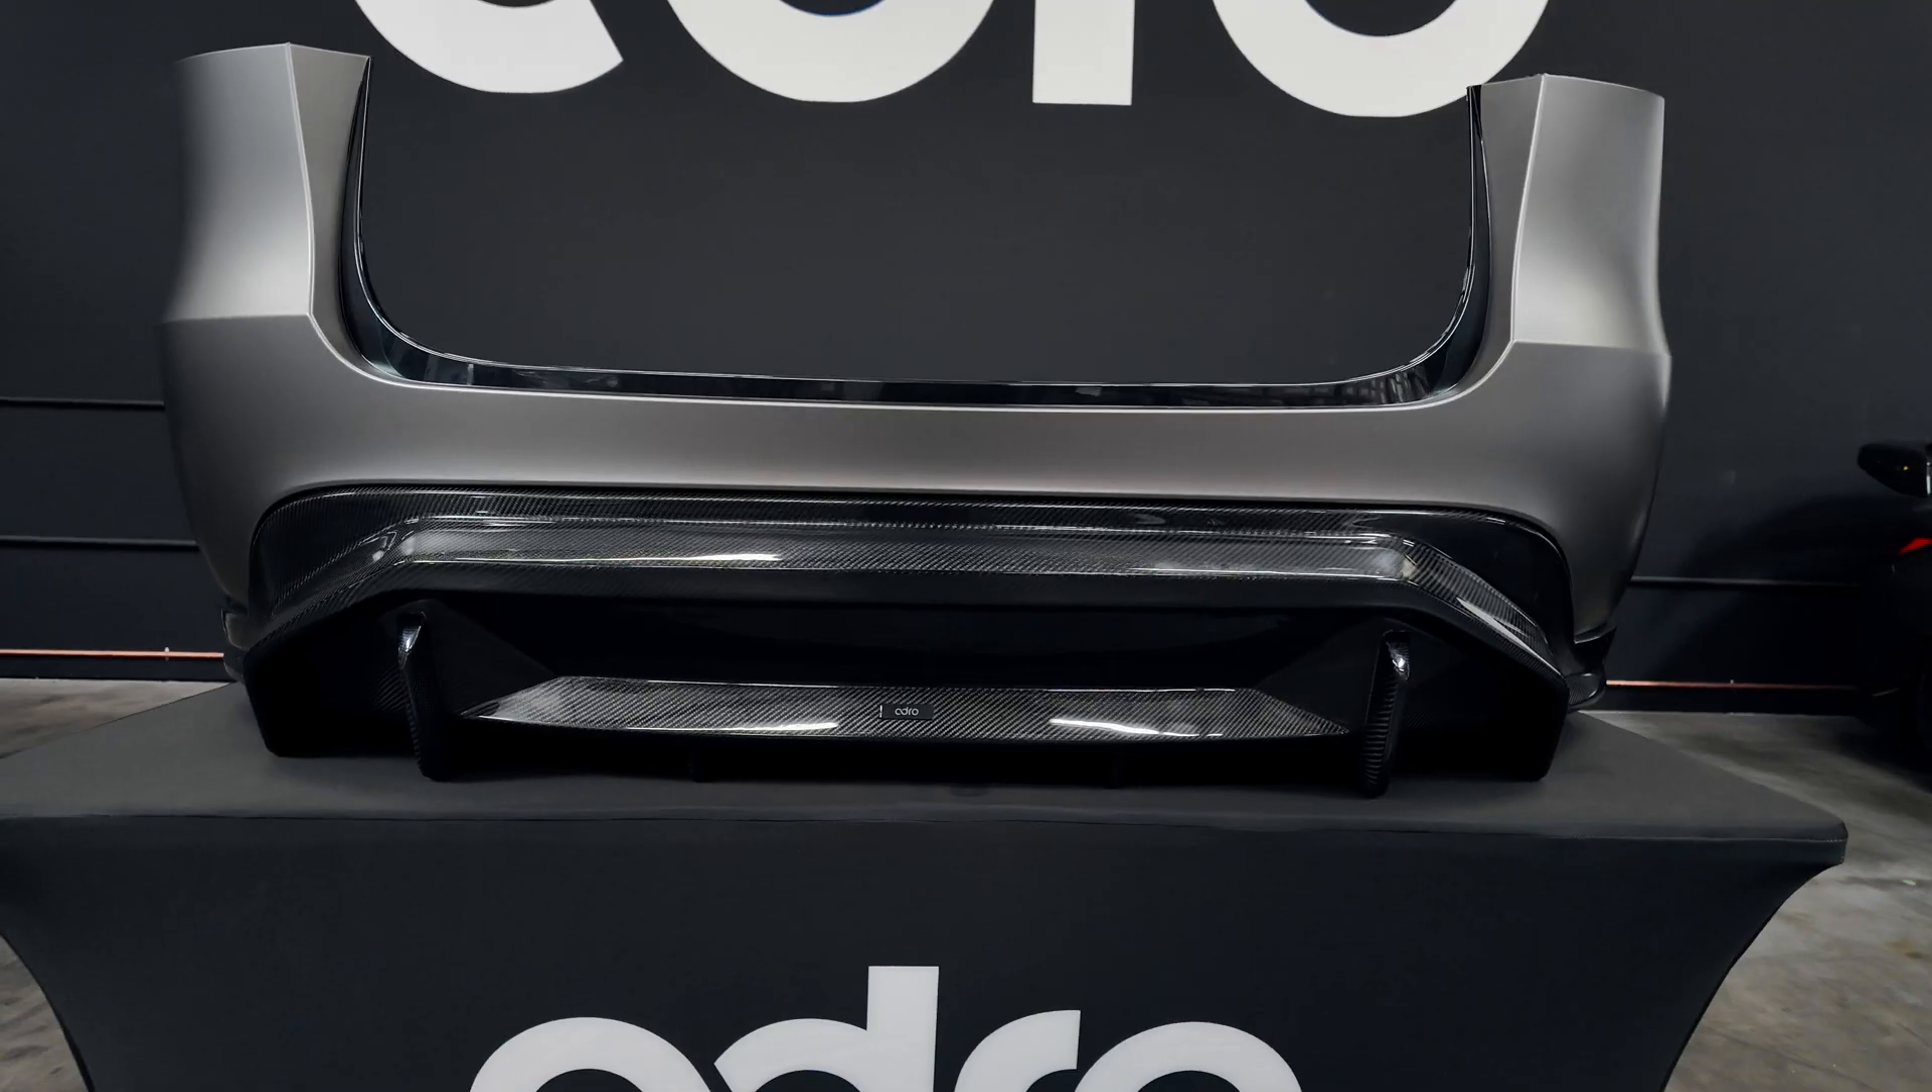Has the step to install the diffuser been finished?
Yes.